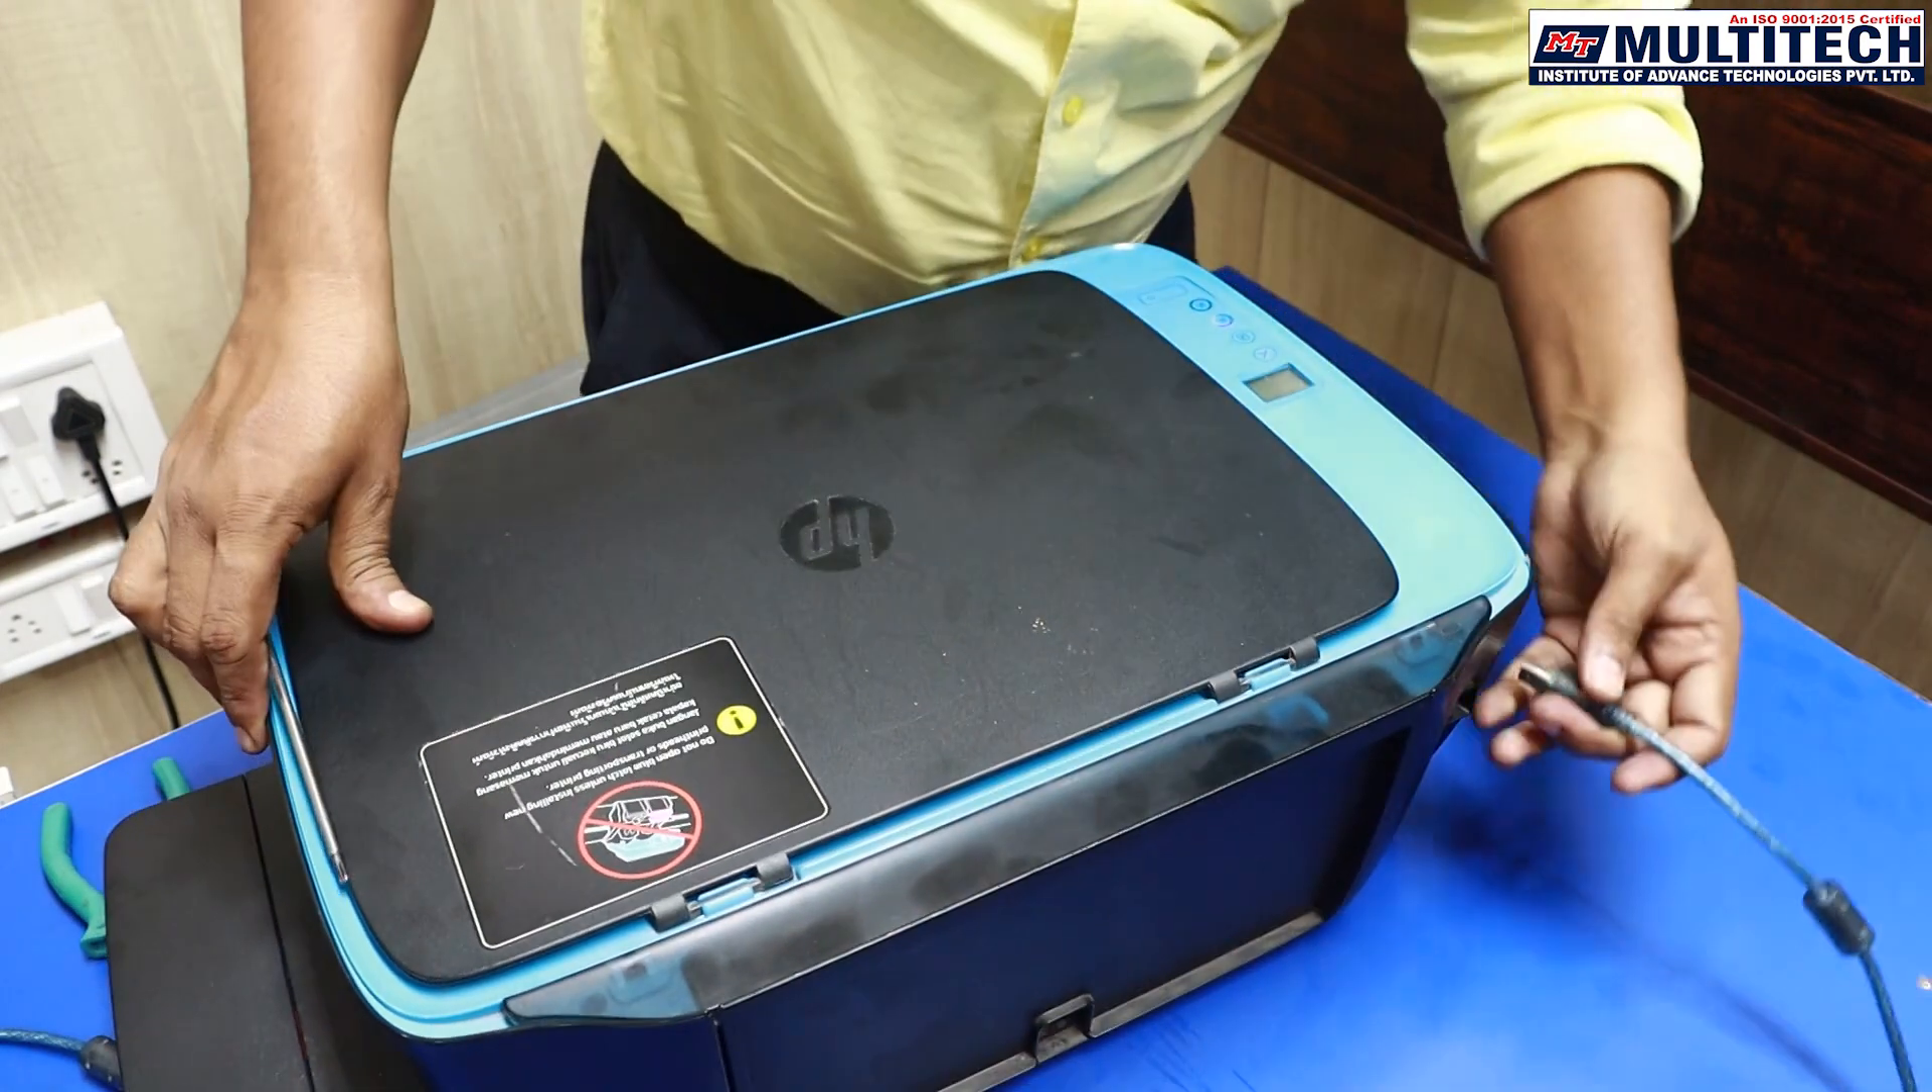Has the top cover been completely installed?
Yes.